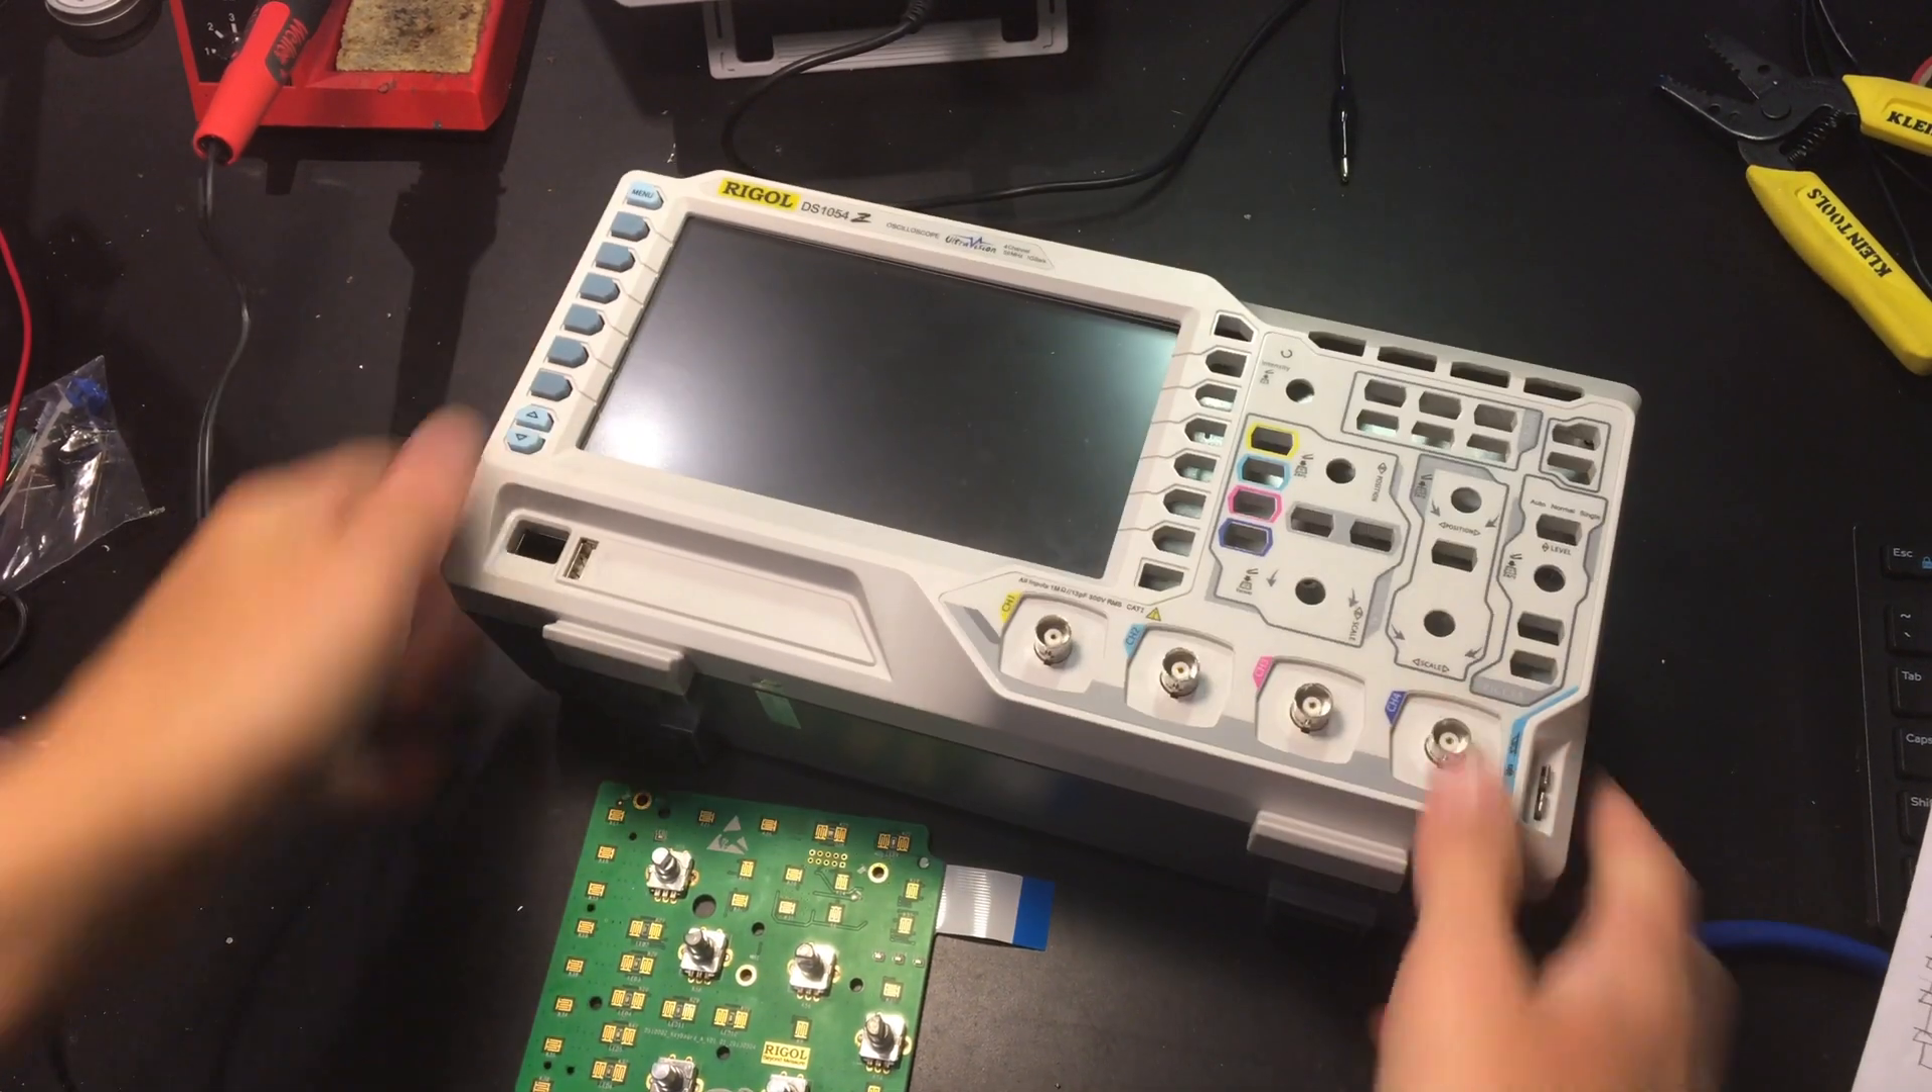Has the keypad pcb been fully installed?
No.